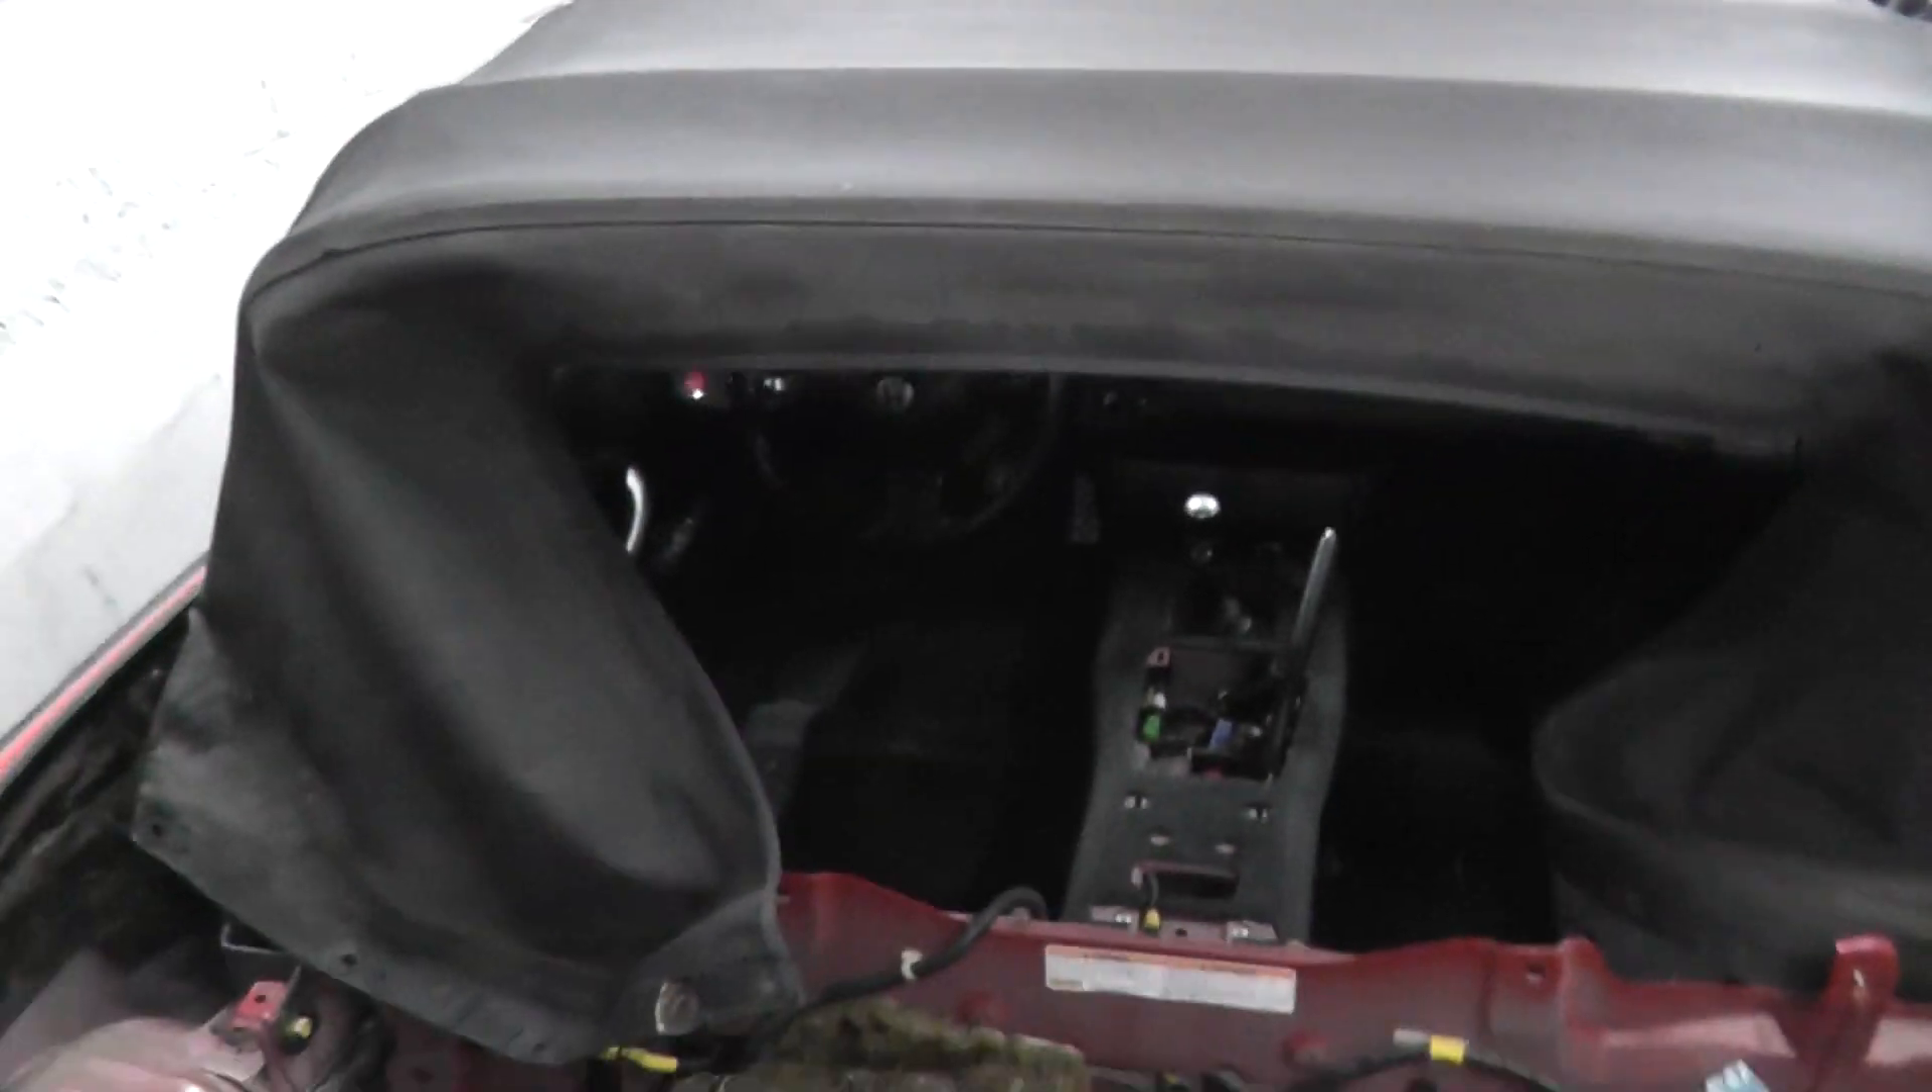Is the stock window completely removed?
Yes.